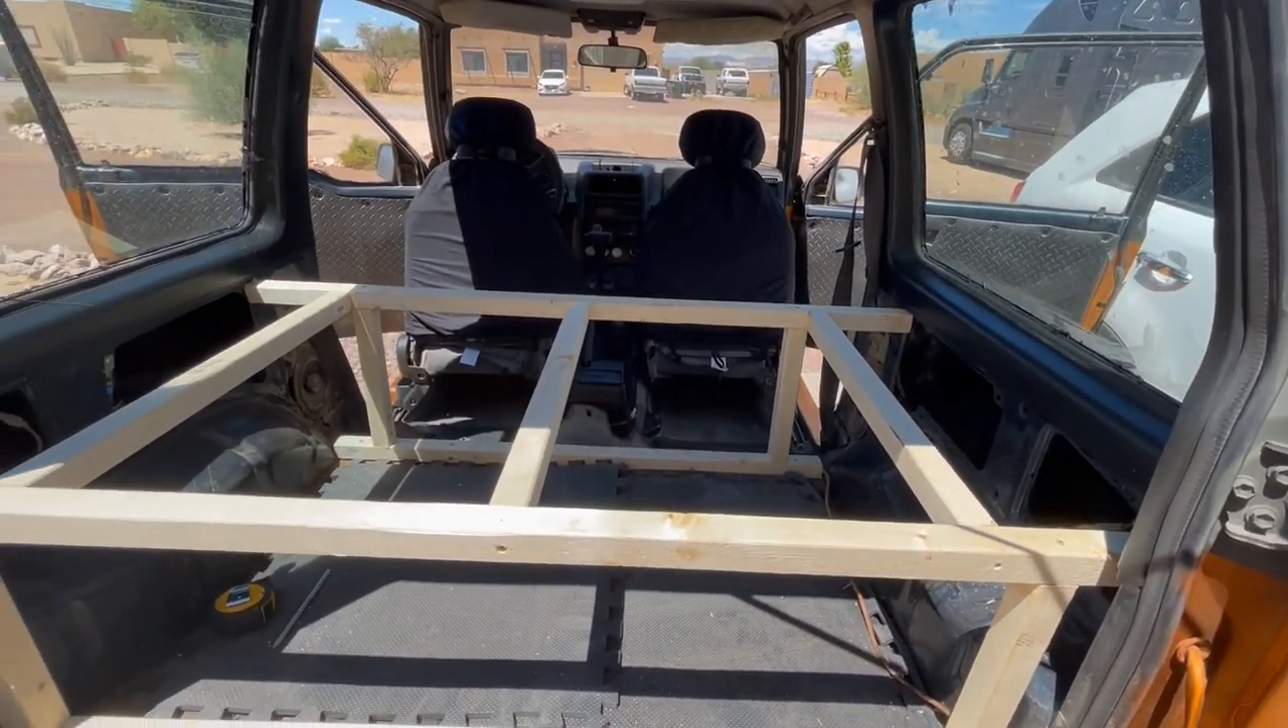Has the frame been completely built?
Yes.